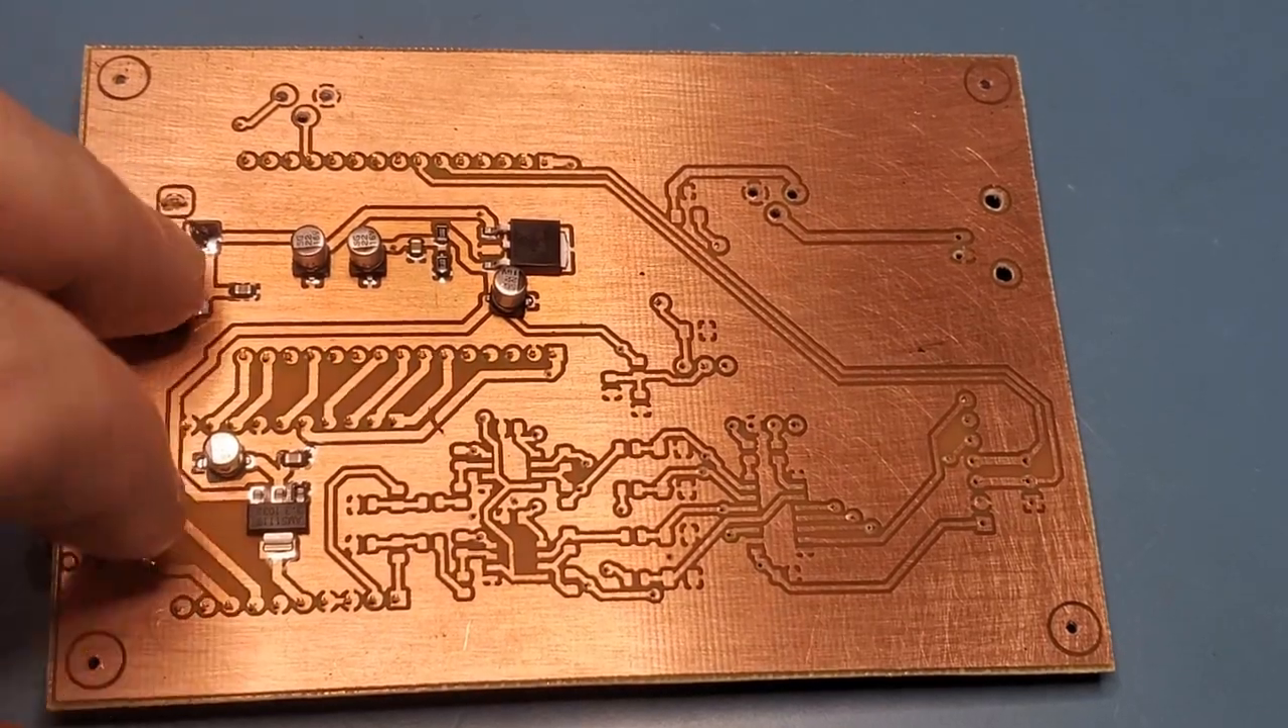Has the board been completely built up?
No.